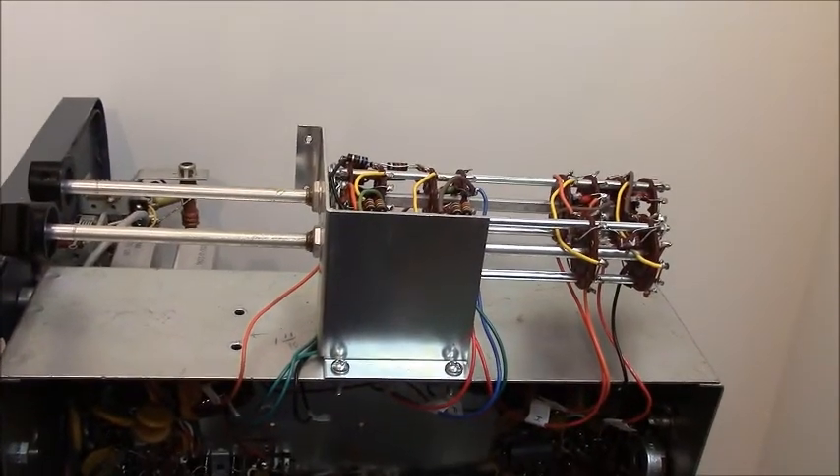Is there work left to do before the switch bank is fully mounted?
No.